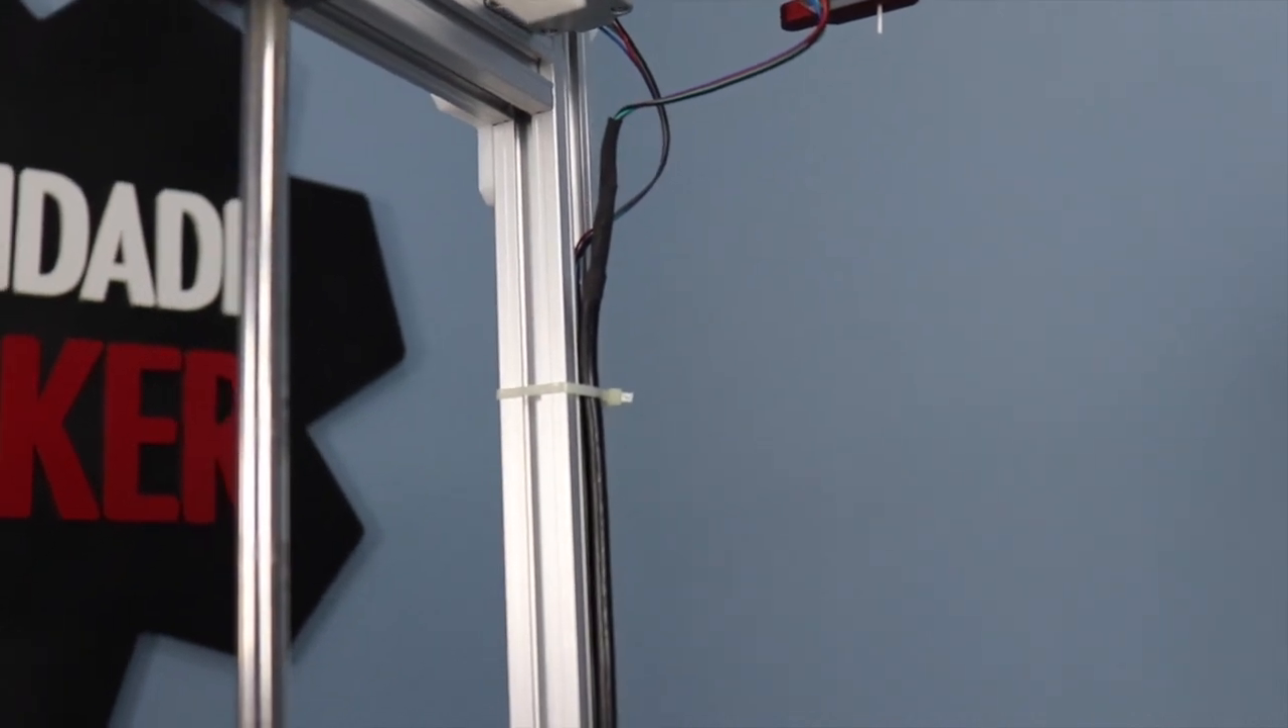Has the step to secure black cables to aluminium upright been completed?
Yes.